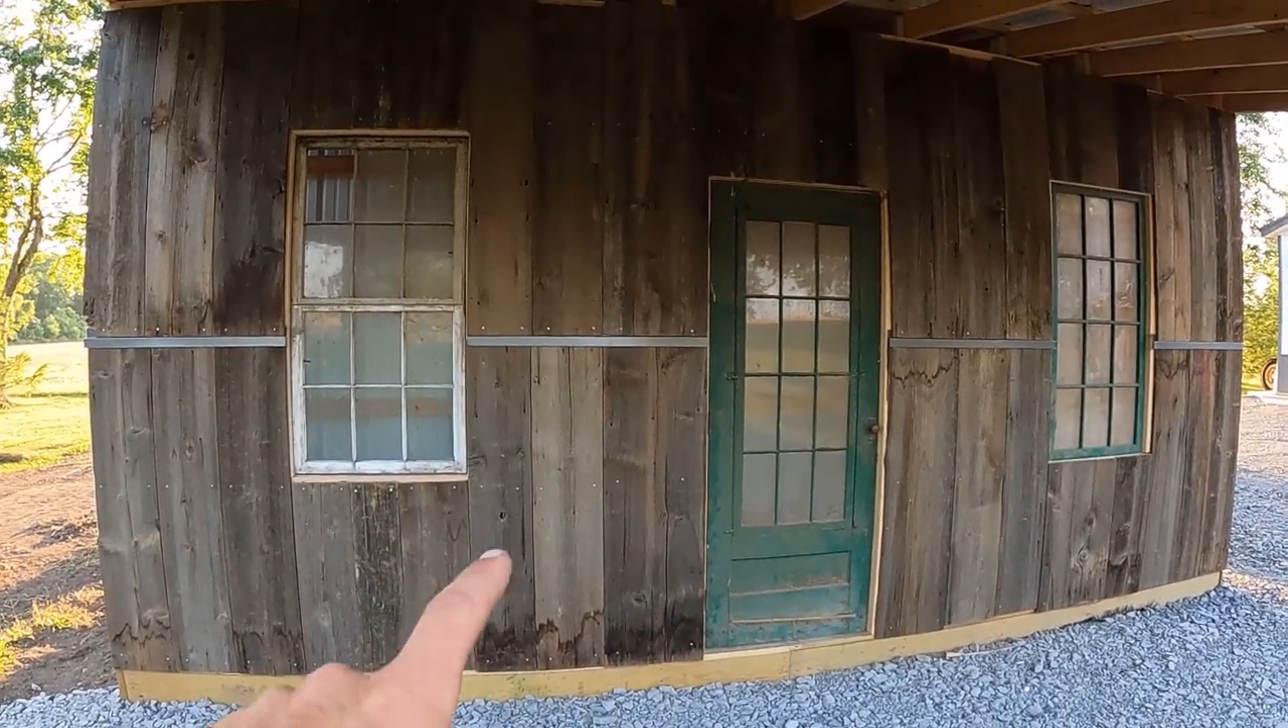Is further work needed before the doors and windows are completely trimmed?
Yes.